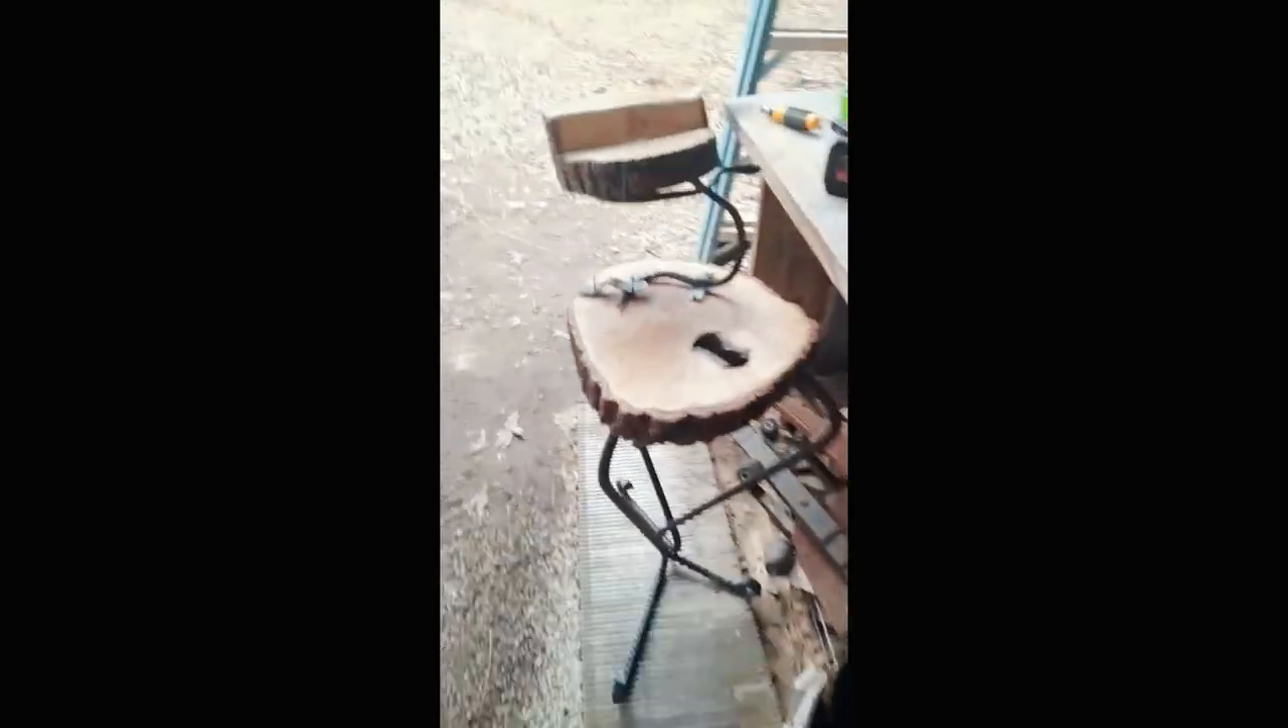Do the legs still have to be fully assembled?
No.